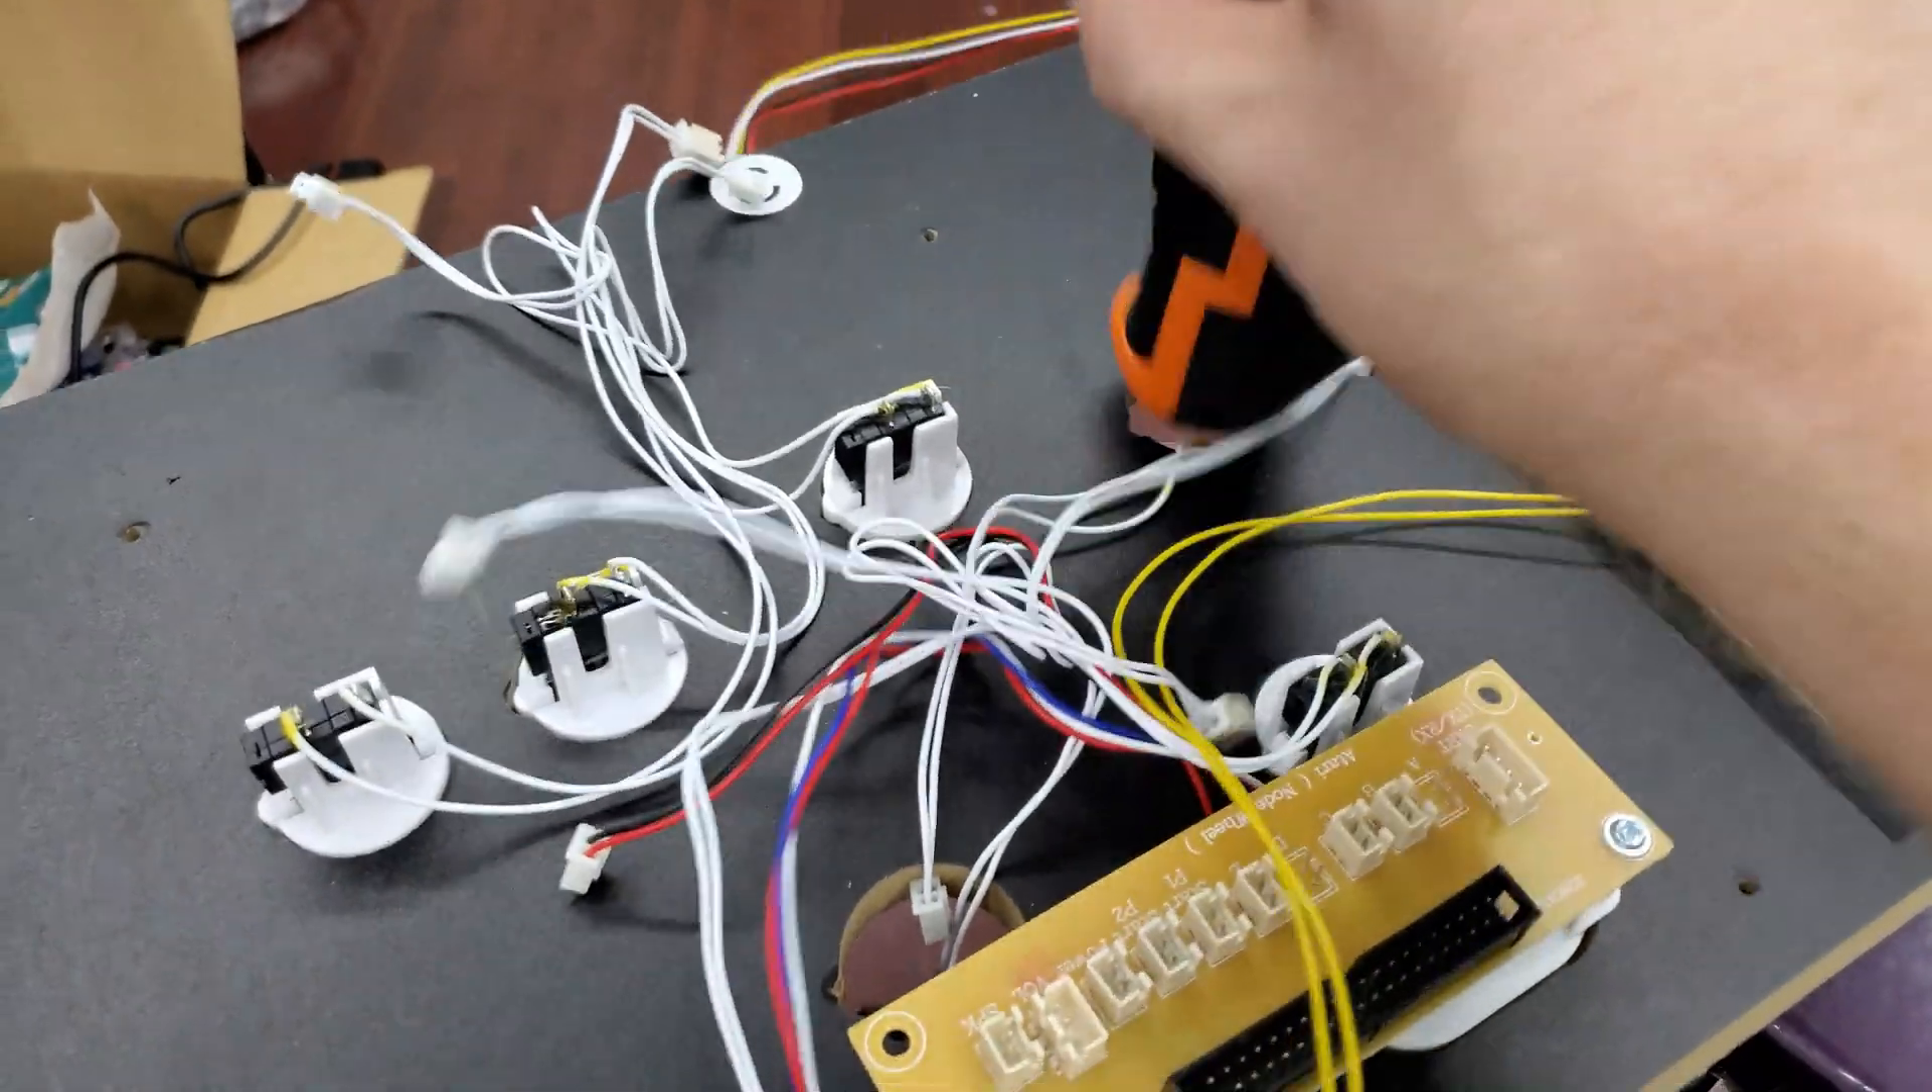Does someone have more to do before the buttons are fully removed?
Yes.